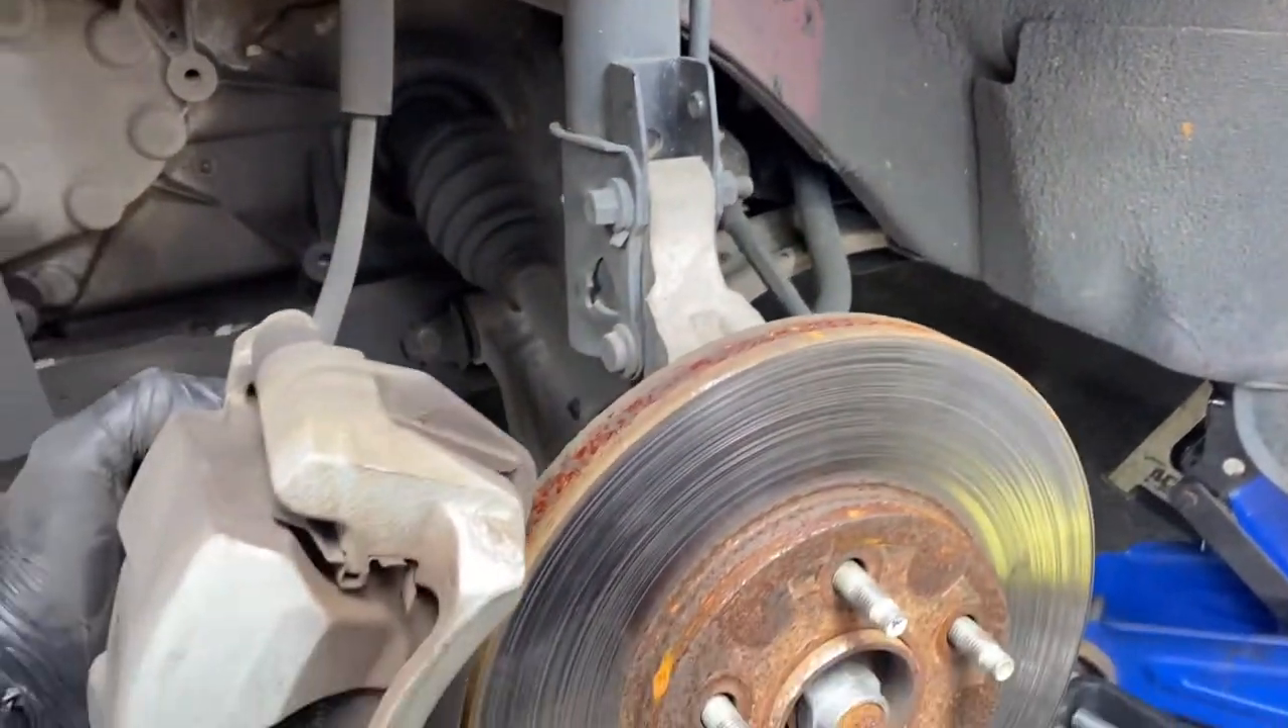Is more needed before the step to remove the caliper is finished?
No.